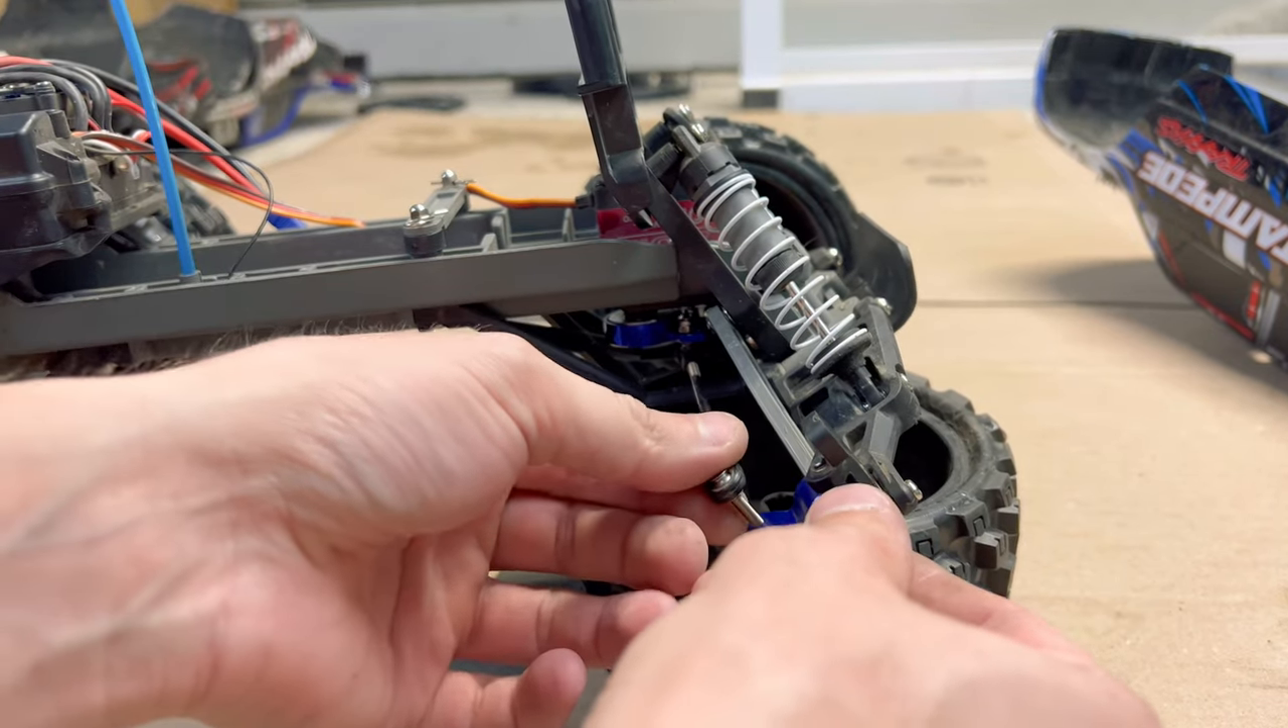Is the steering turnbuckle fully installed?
No.